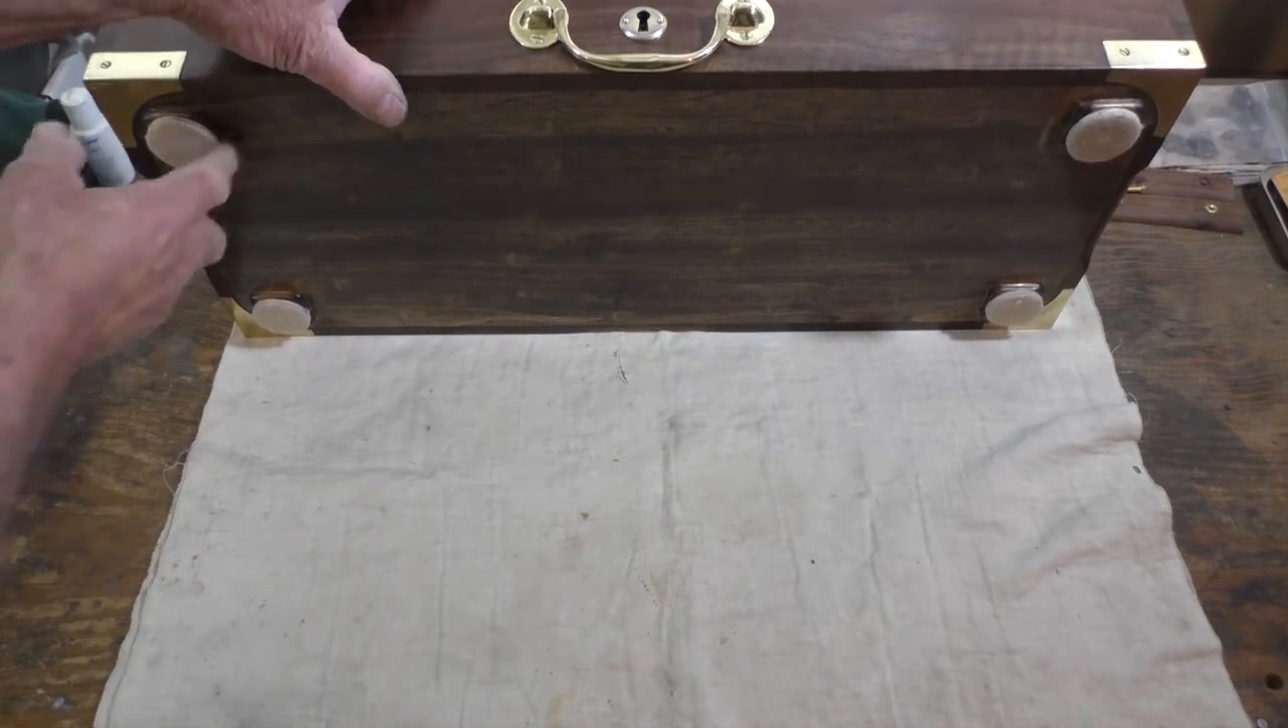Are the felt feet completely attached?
Yes.